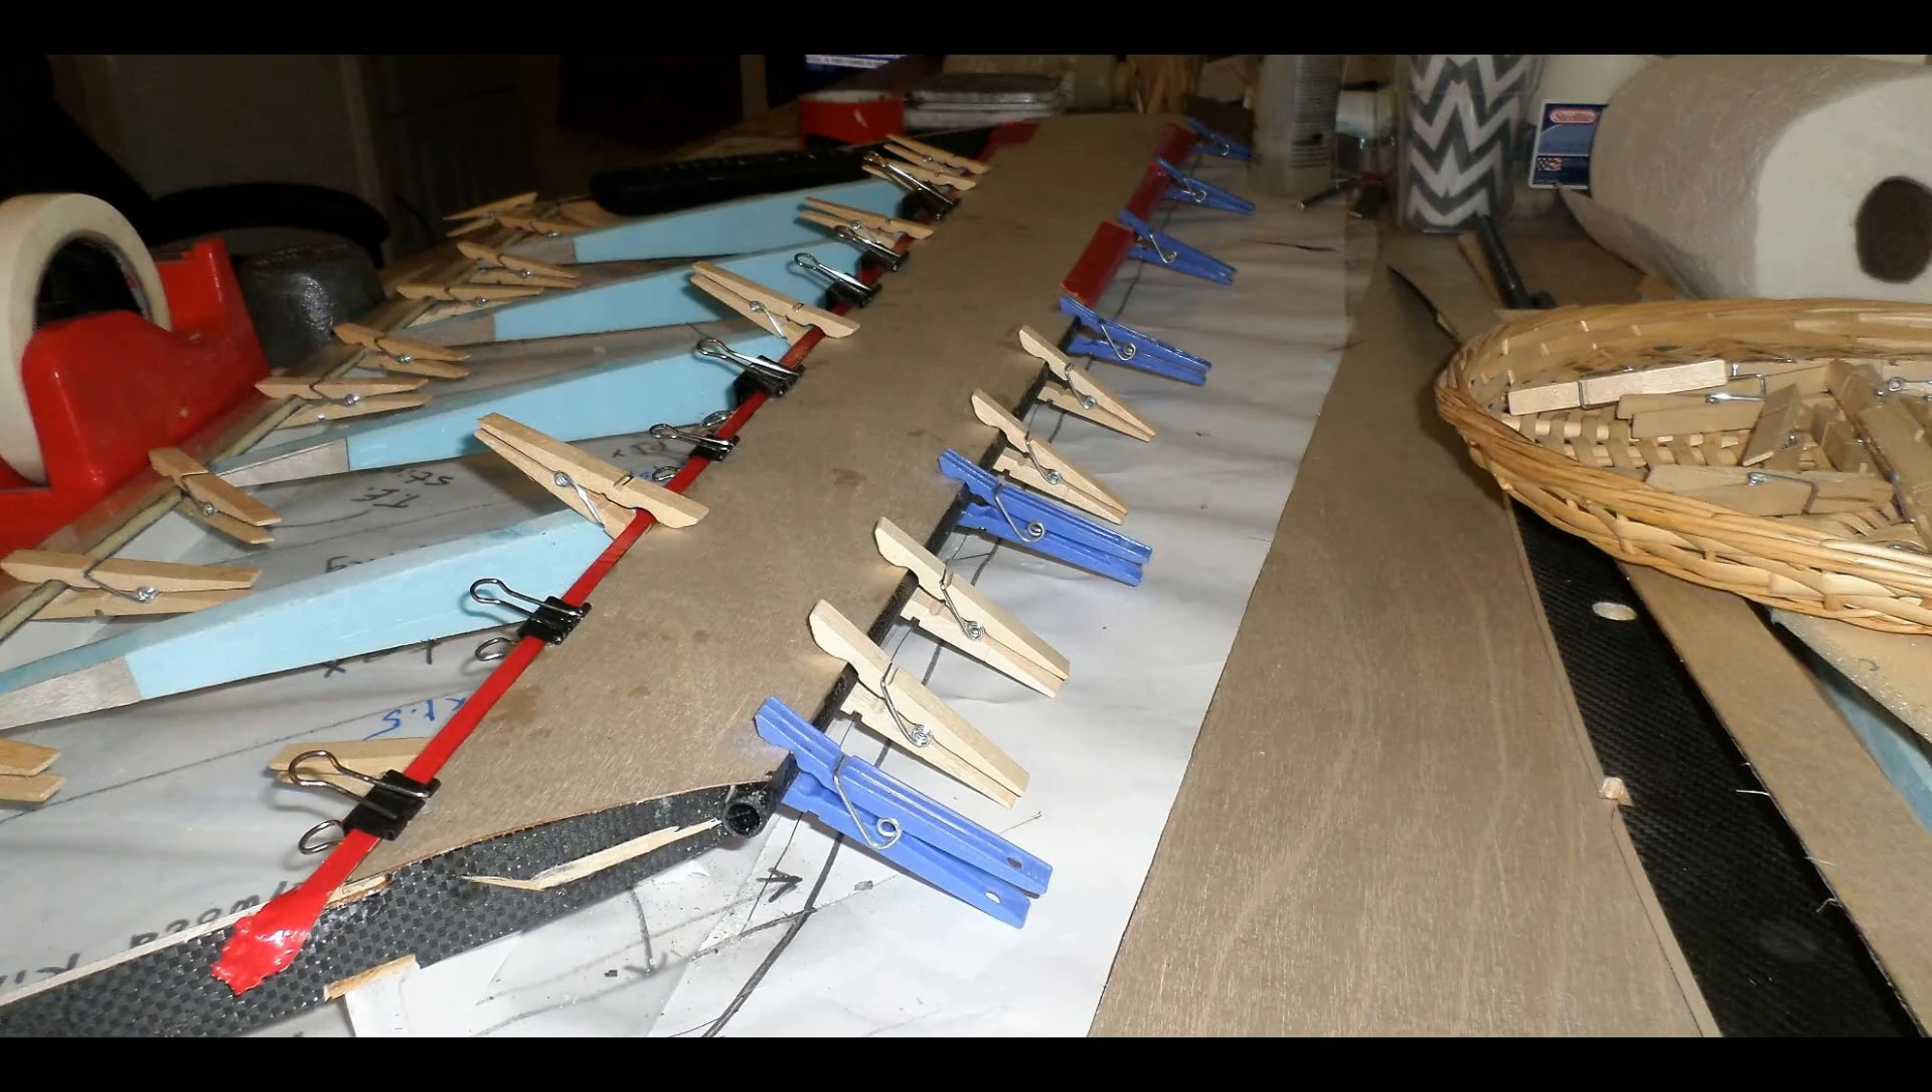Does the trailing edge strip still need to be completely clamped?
No.